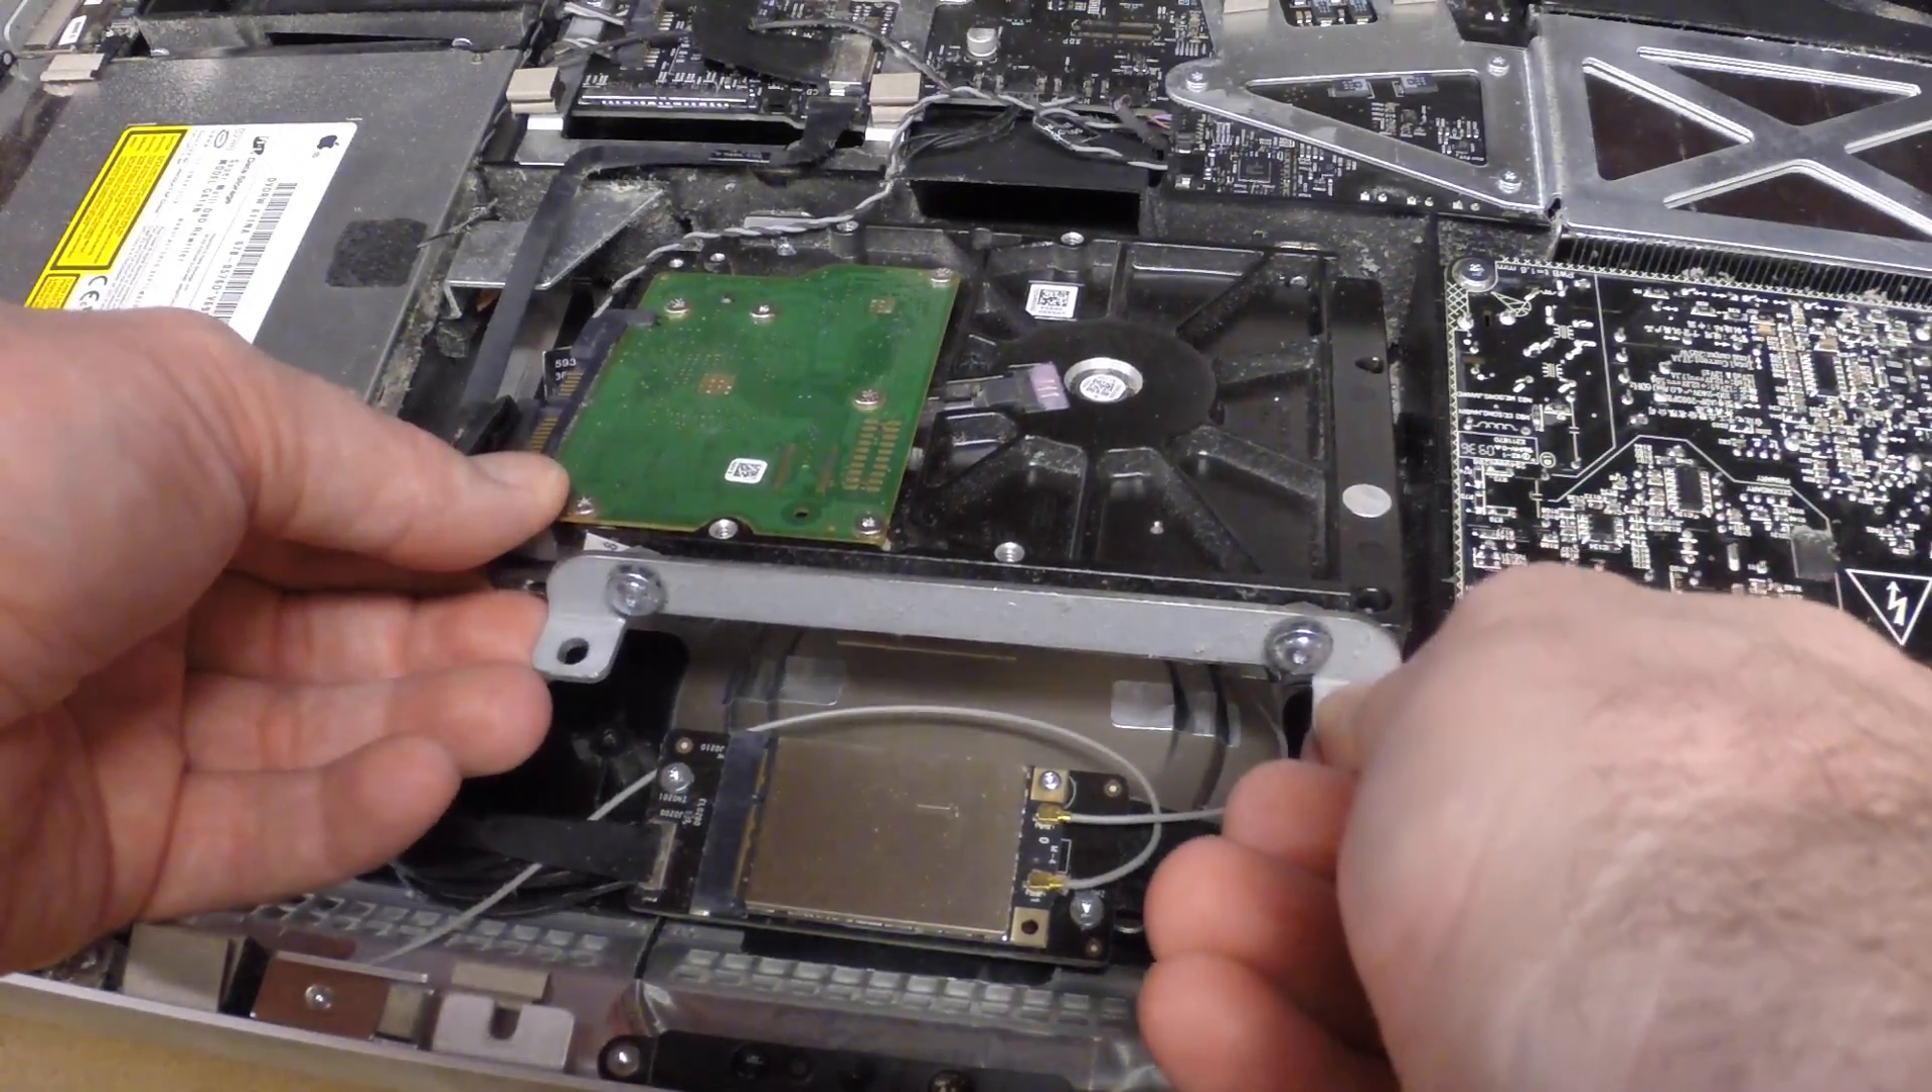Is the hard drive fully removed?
No.